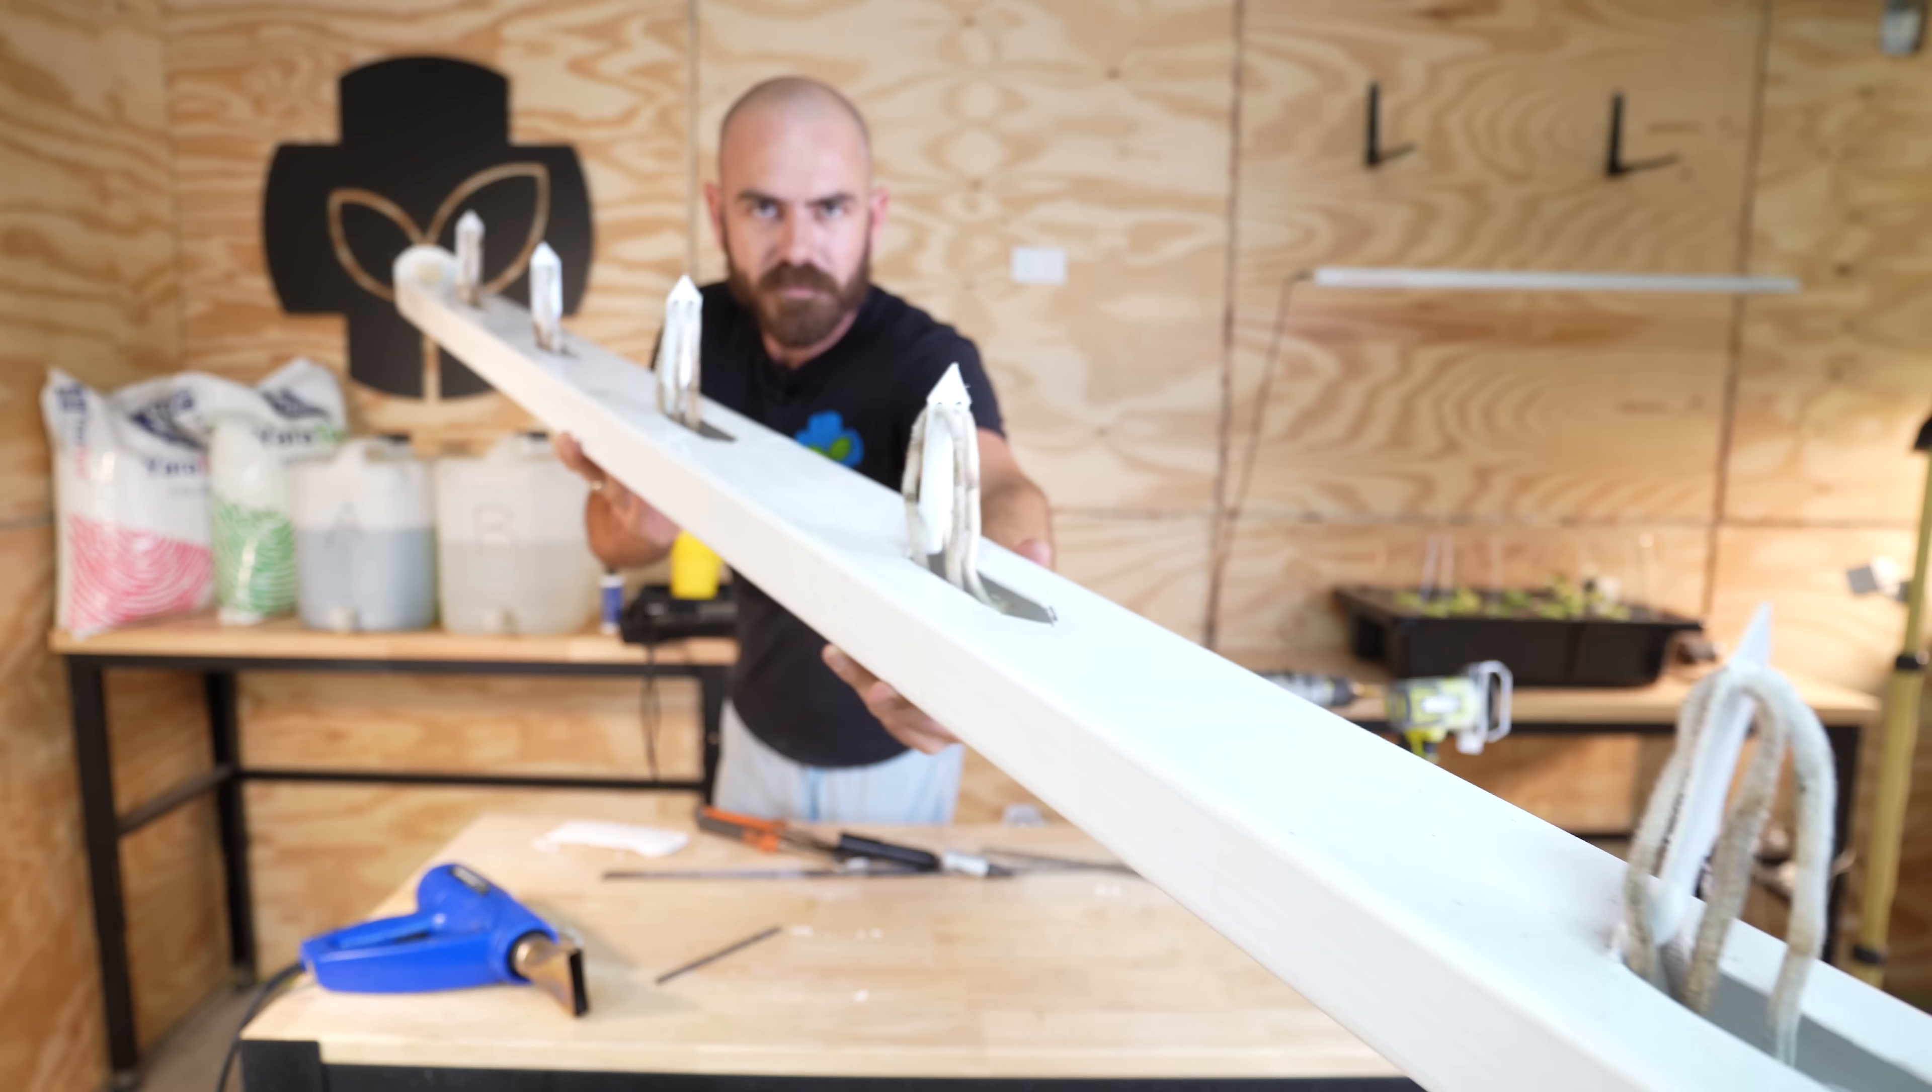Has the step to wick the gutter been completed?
Yes.